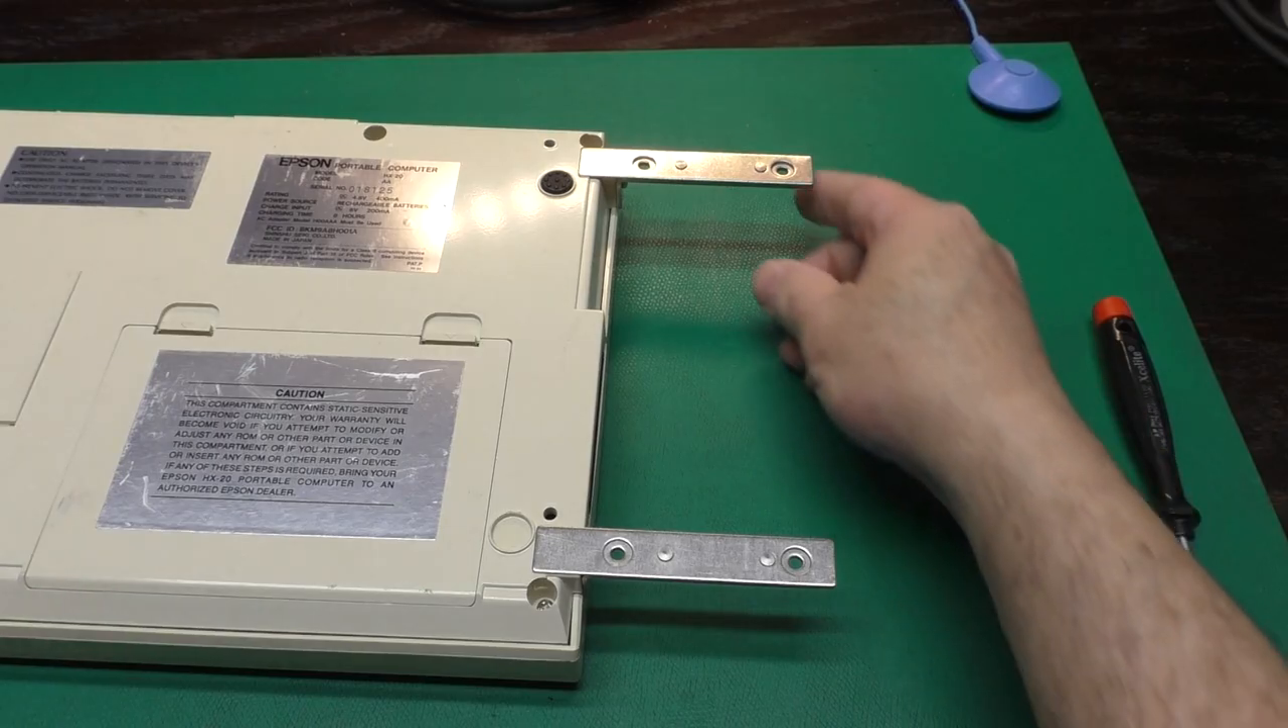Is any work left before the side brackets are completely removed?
Yes.